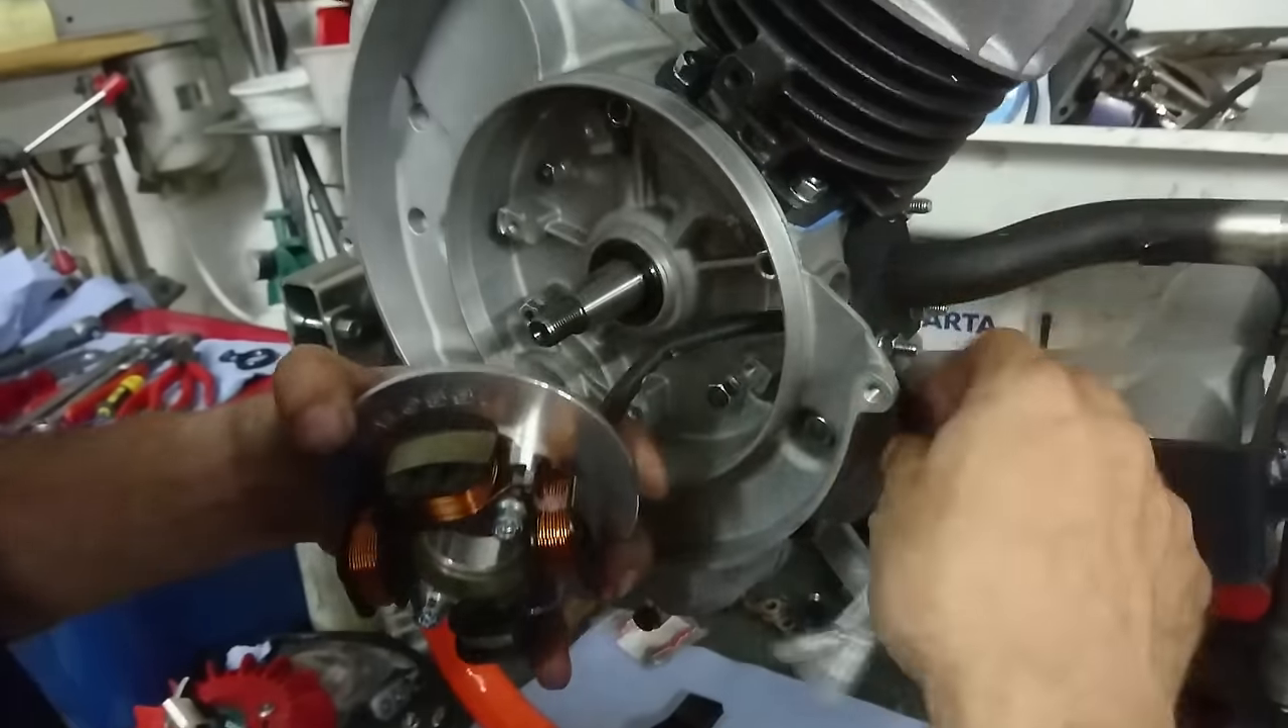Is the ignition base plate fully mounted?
No.